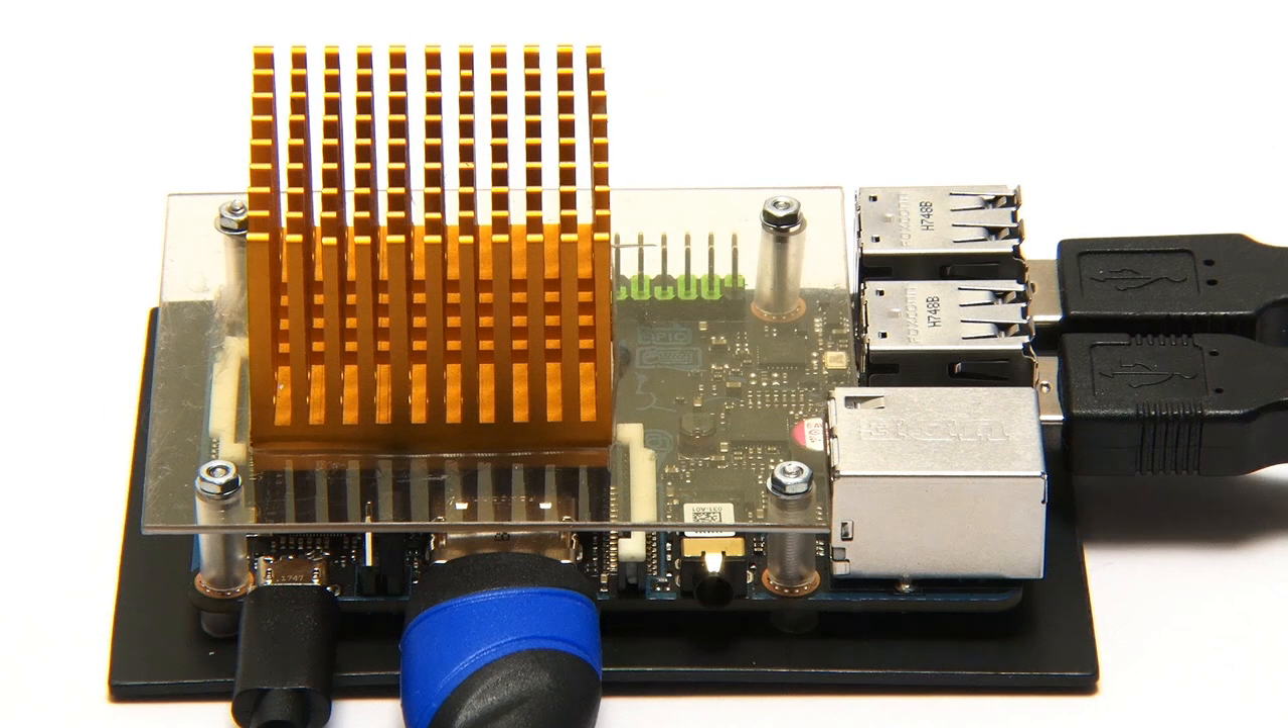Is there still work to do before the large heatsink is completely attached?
No.